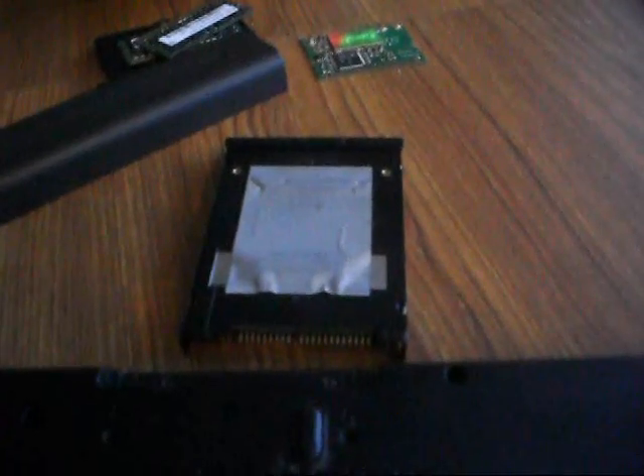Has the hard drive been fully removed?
Yes.